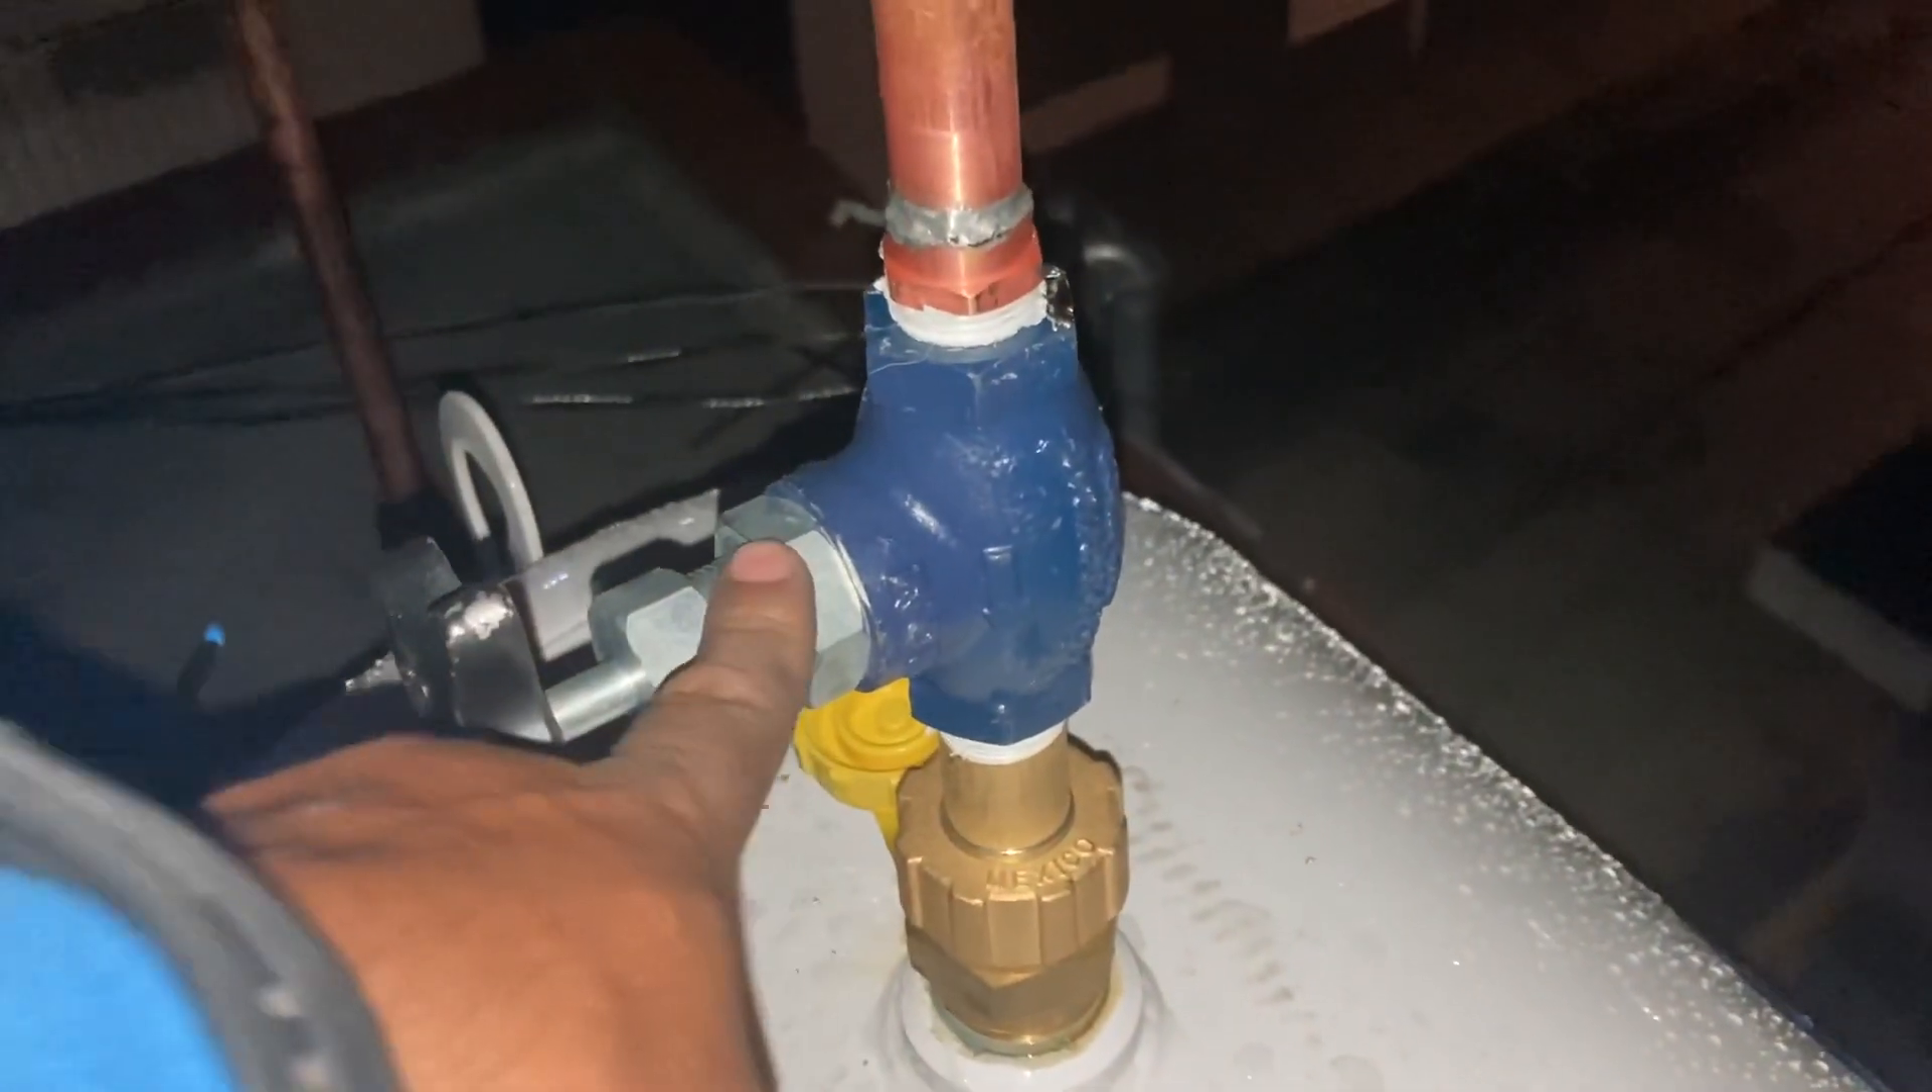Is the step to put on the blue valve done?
Yes.